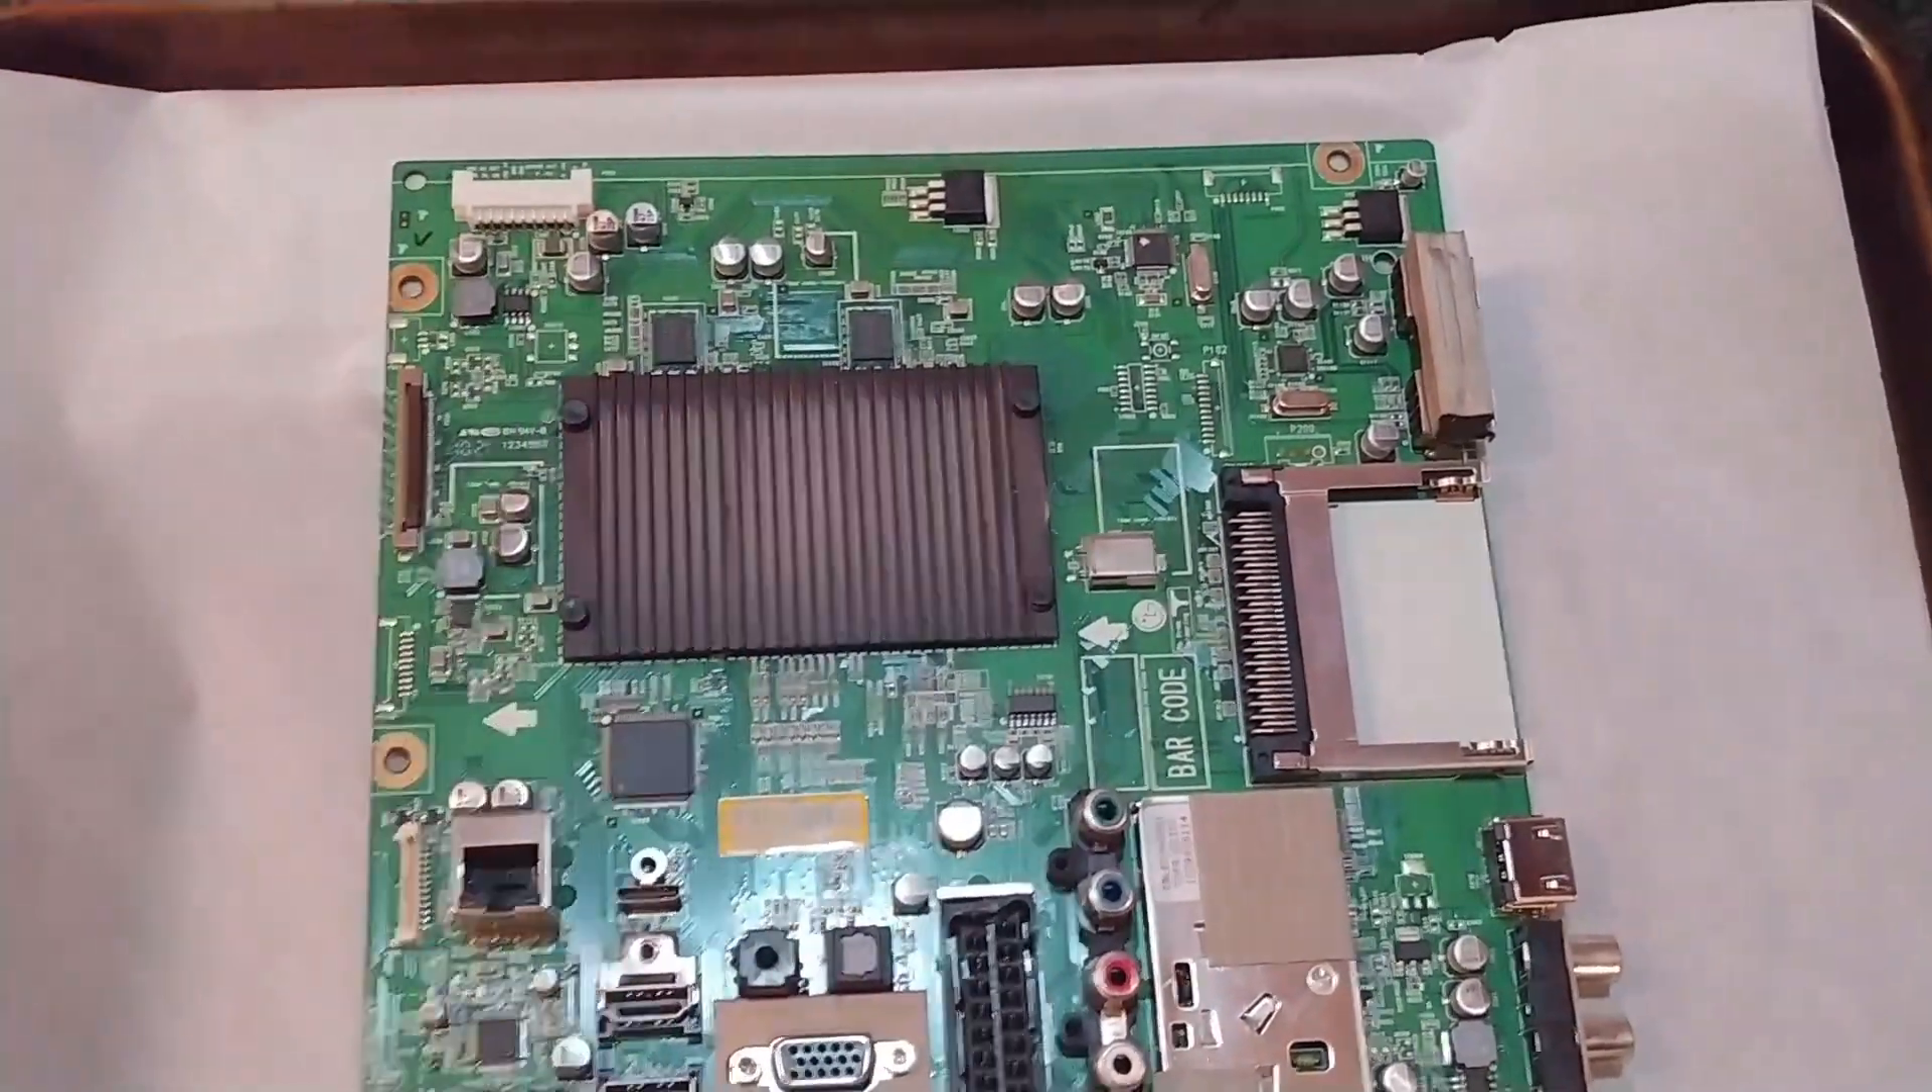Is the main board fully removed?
Yes.